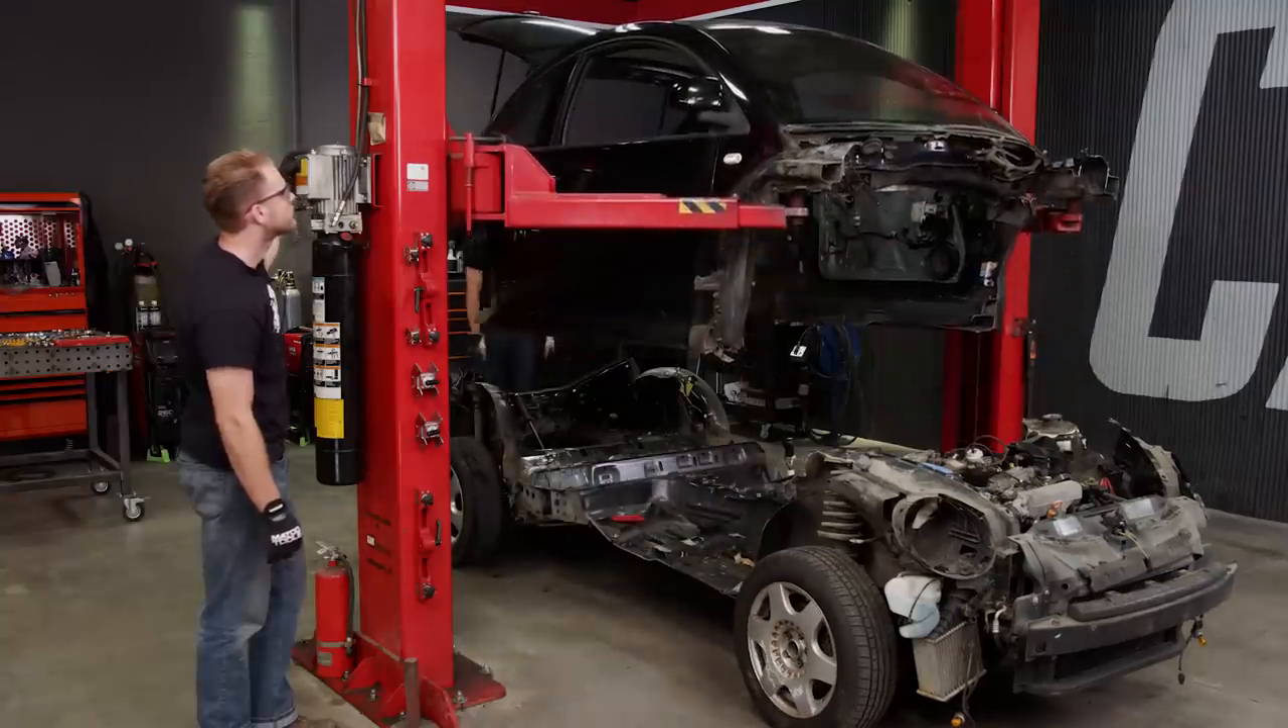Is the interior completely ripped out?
Yes.